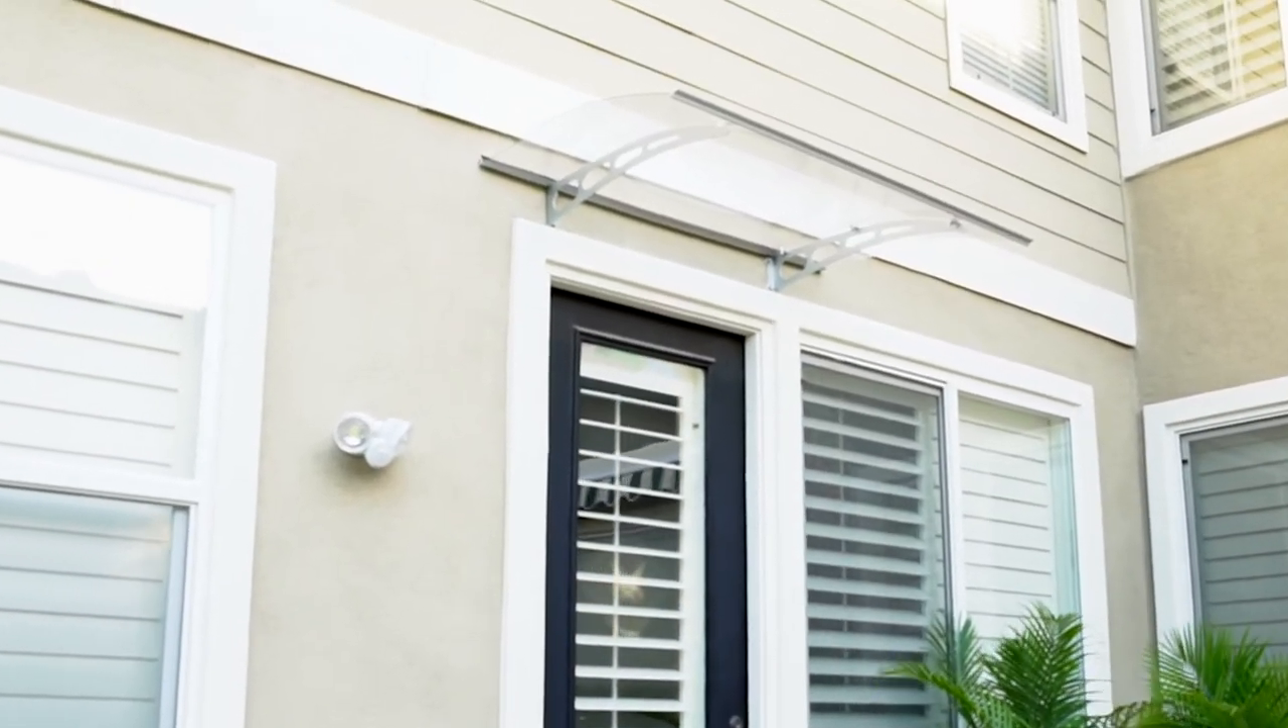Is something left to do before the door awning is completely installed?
No.